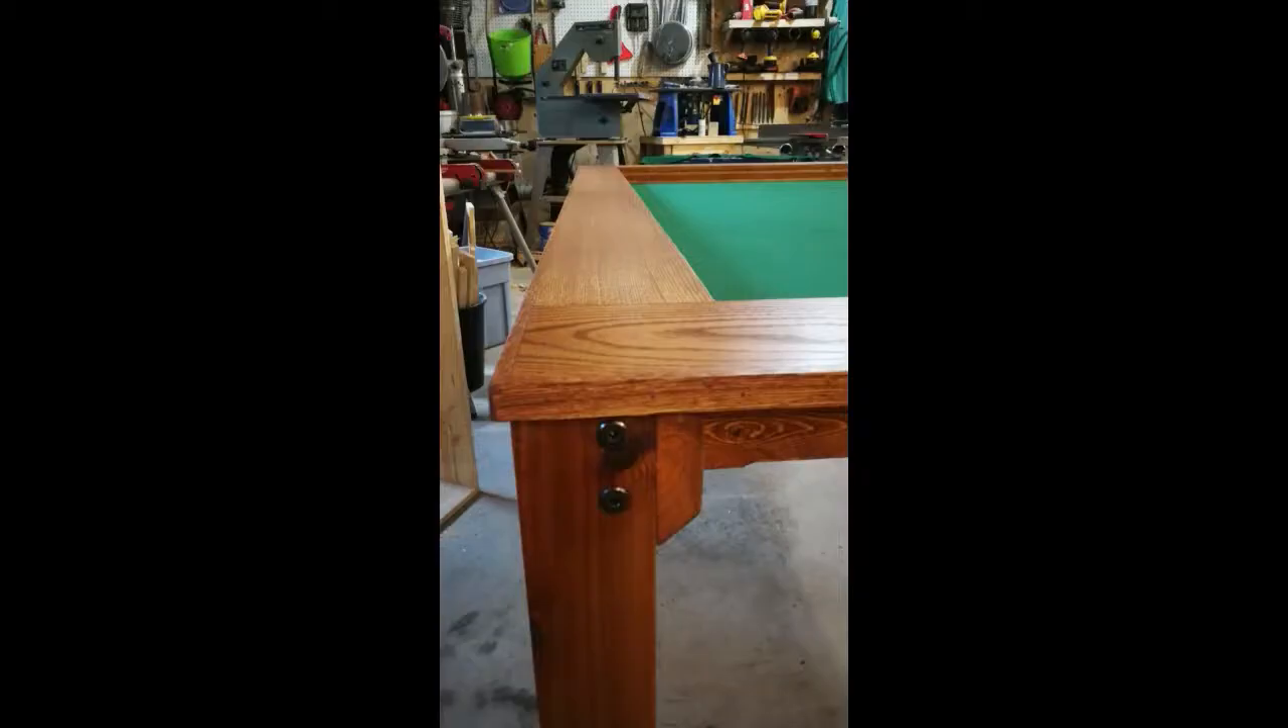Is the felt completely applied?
Yes.